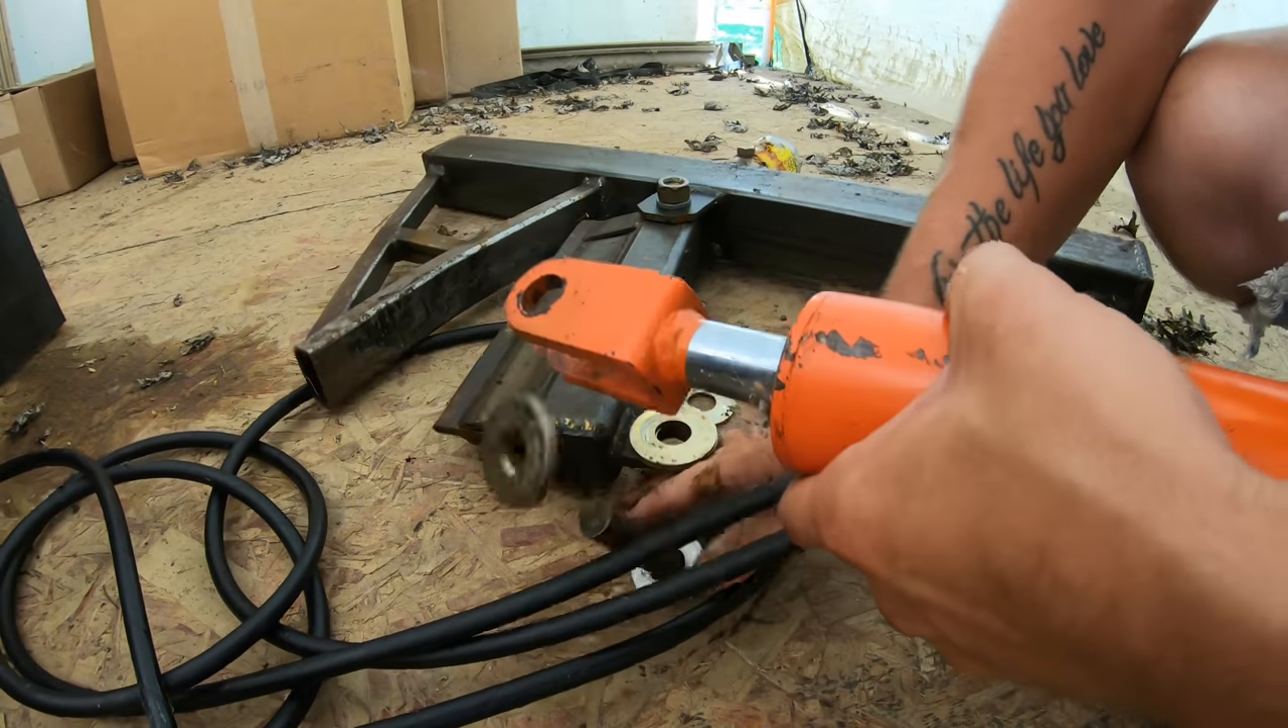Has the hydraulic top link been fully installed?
No.